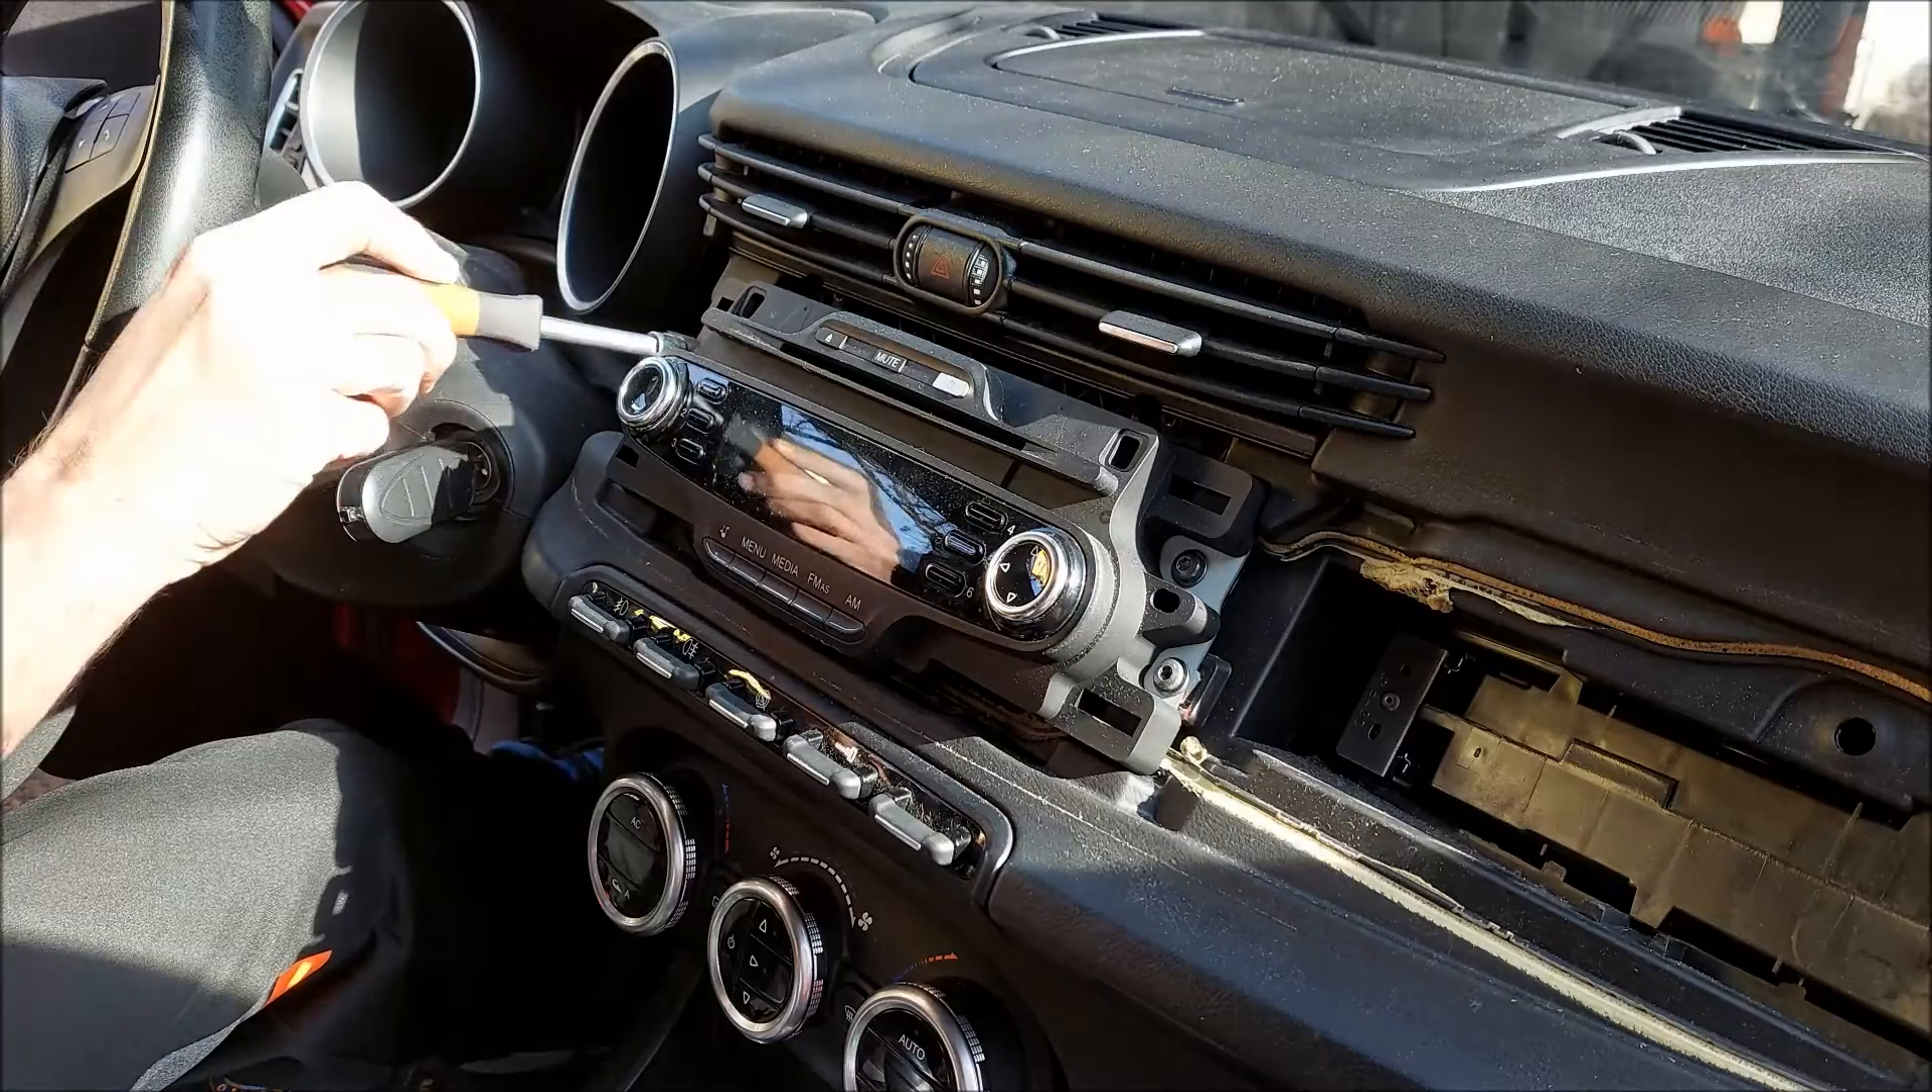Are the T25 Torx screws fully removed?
No.